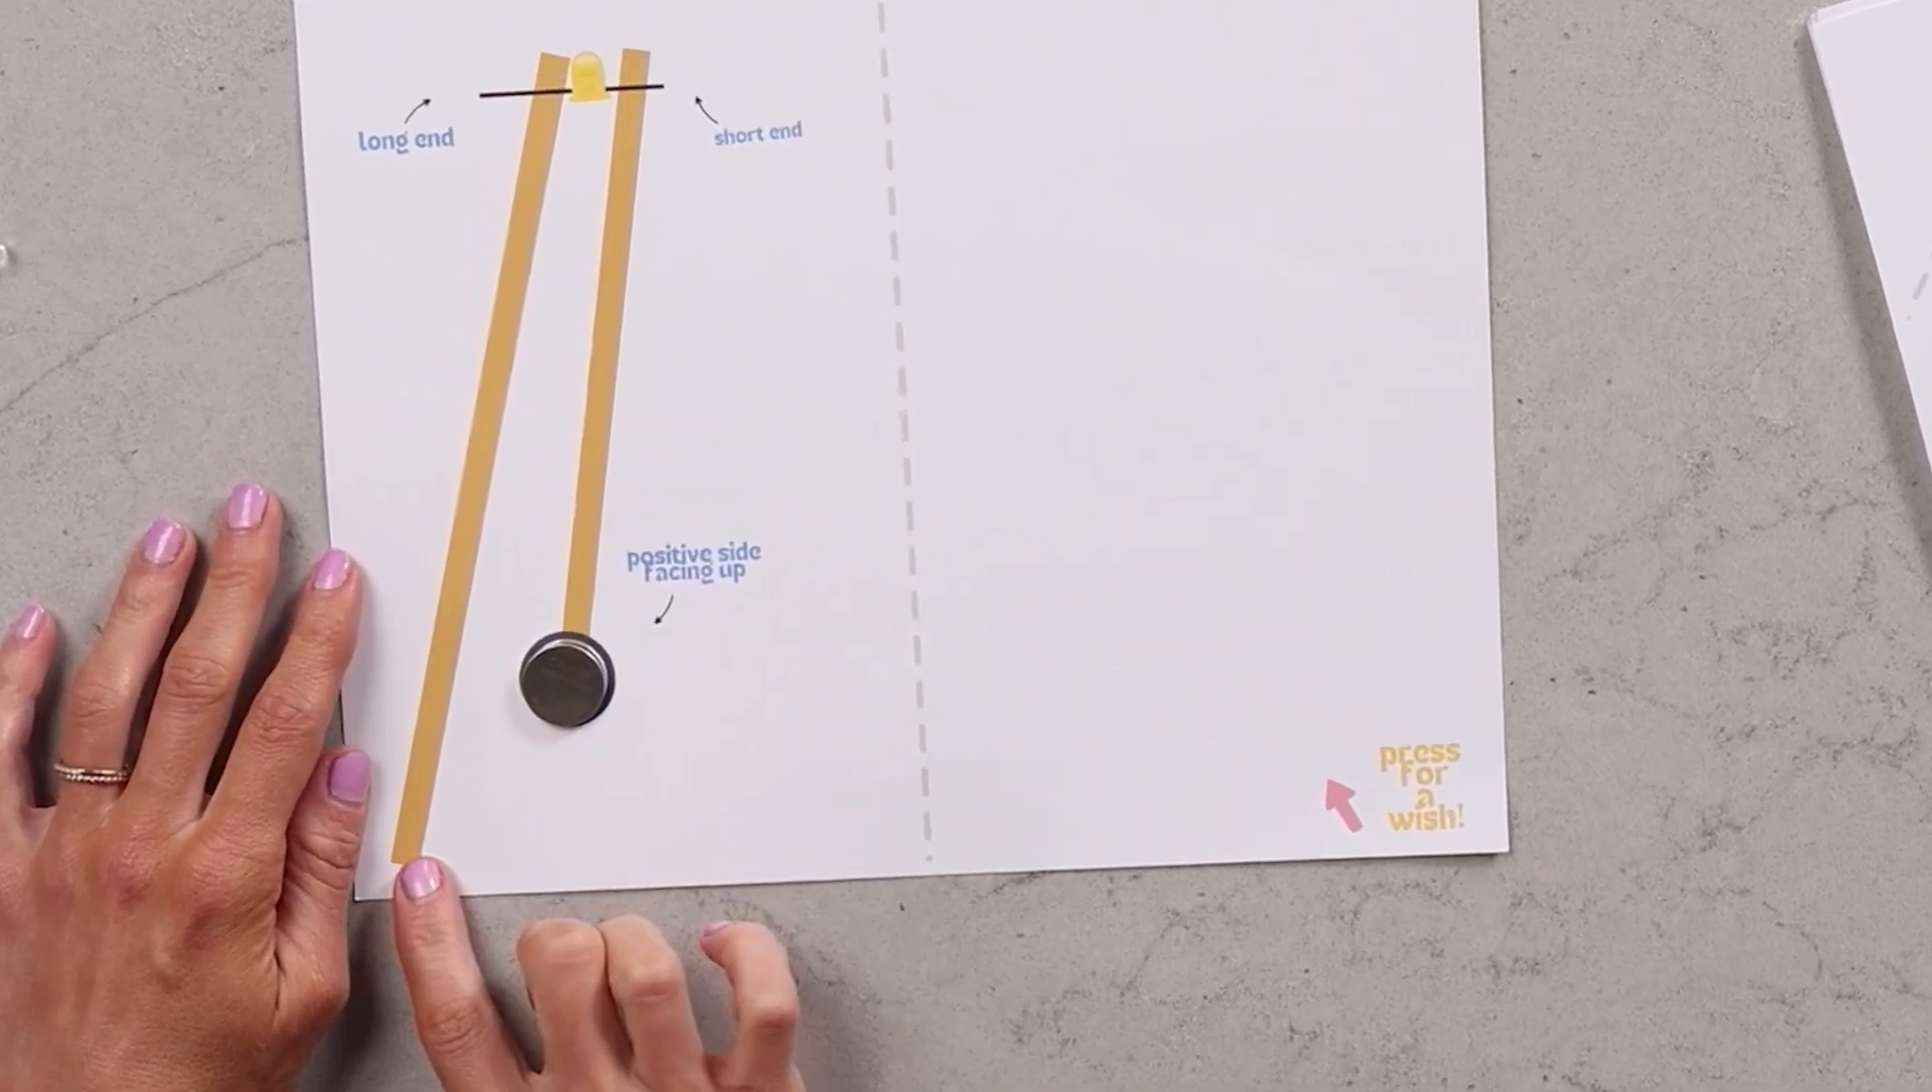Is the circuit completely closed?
No.